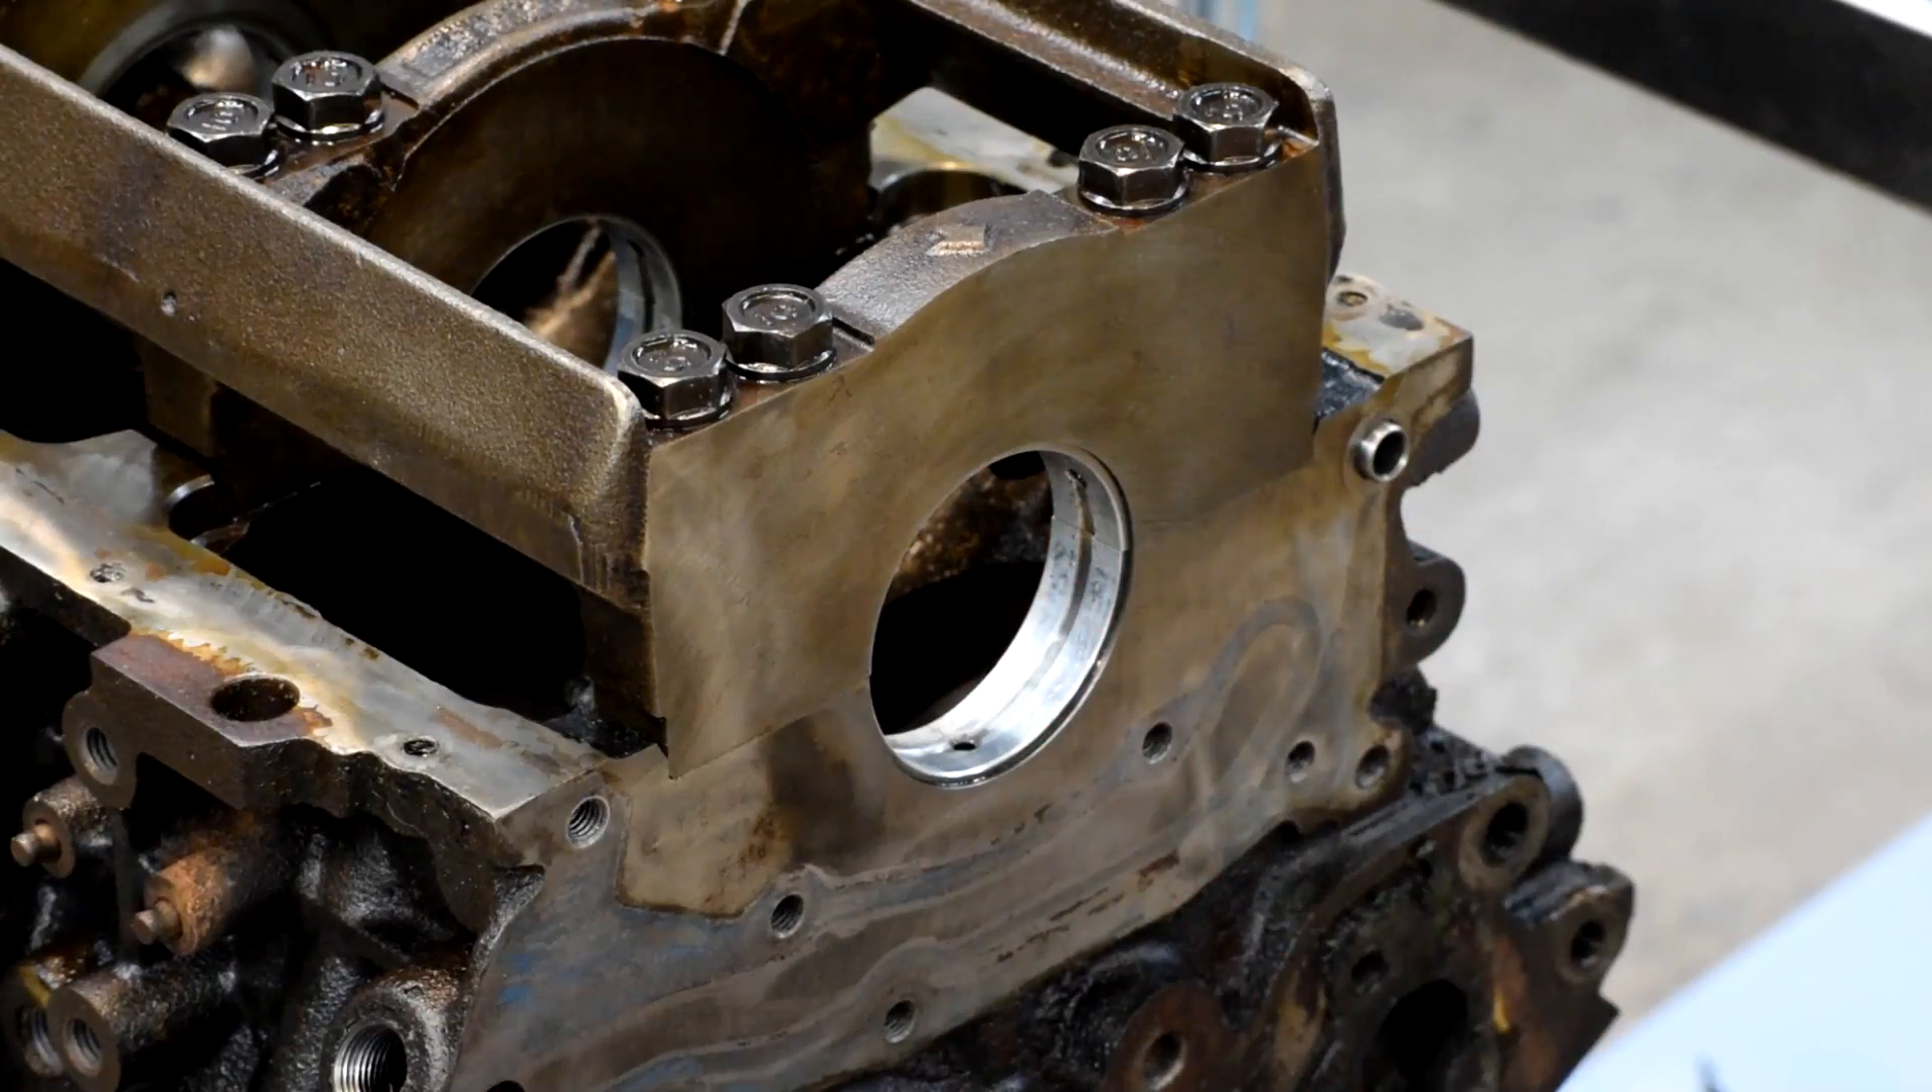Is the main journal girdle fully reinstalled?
Yes.